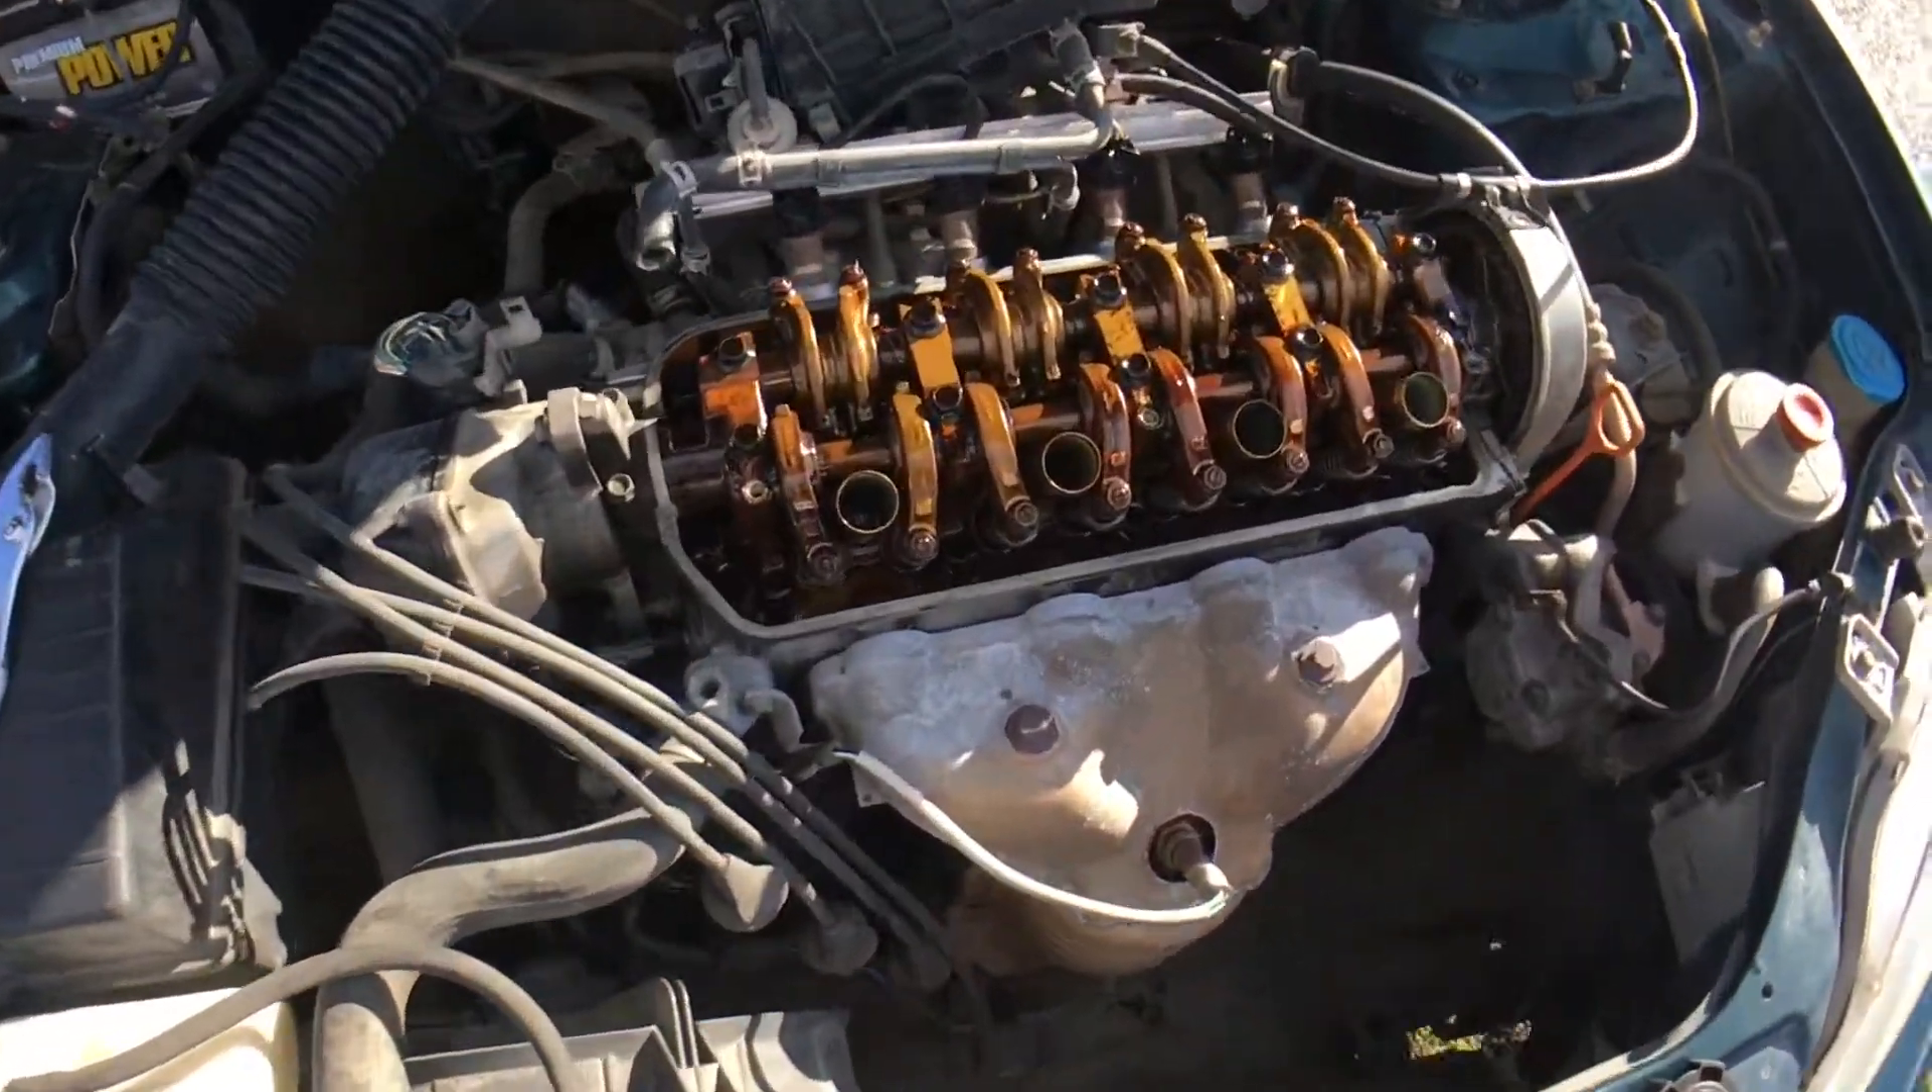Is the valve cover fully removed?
Yes.